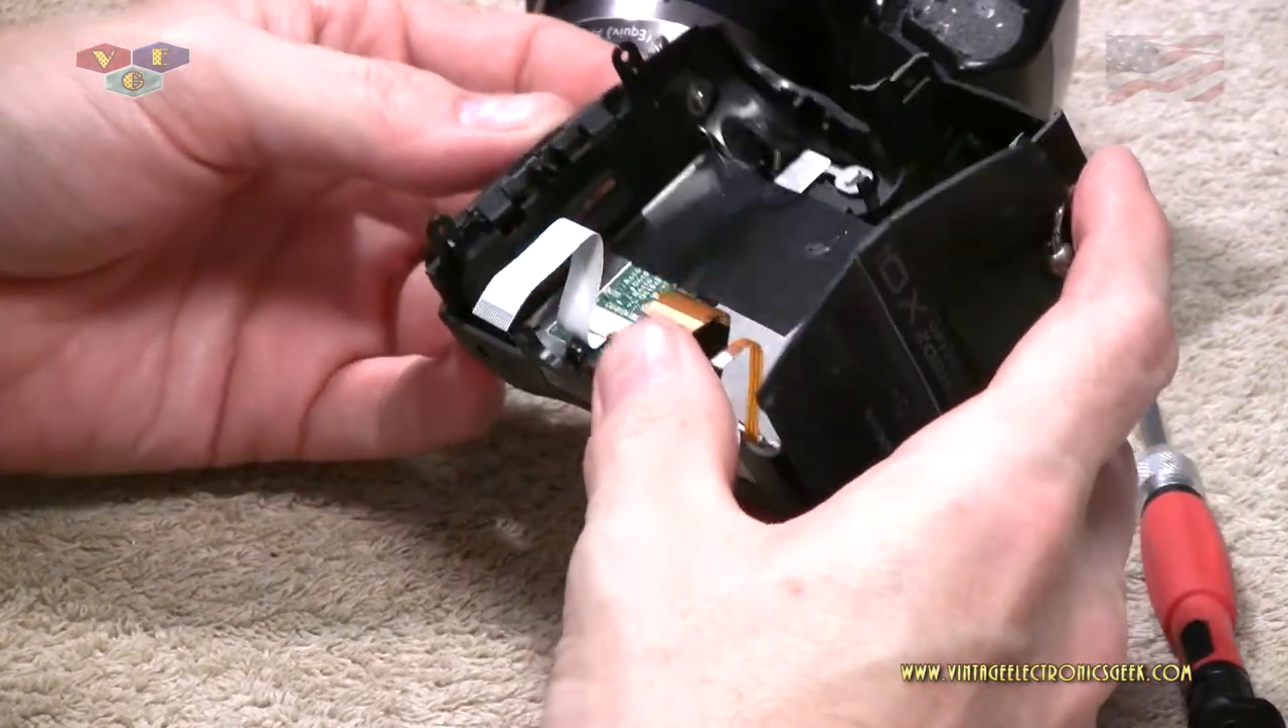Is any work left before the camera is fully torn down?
Yes.